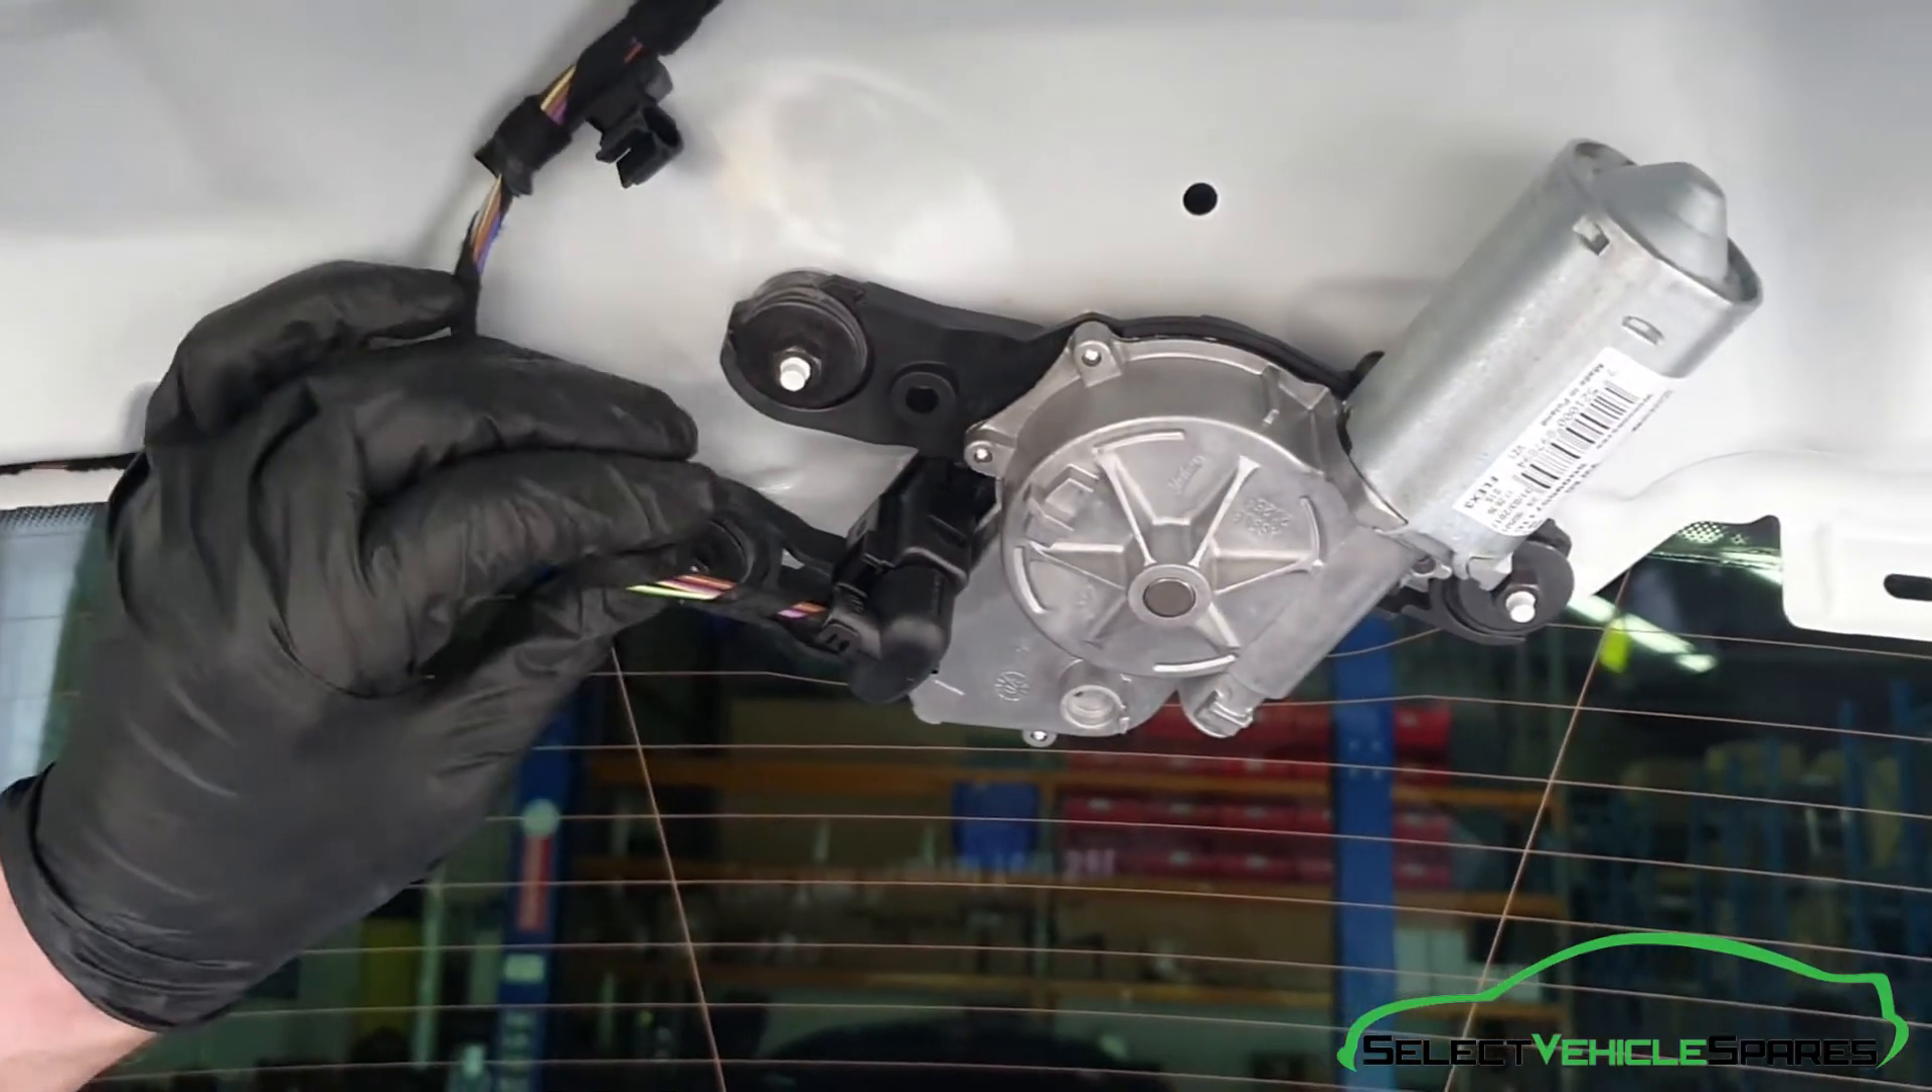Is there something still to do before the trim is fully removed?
No.